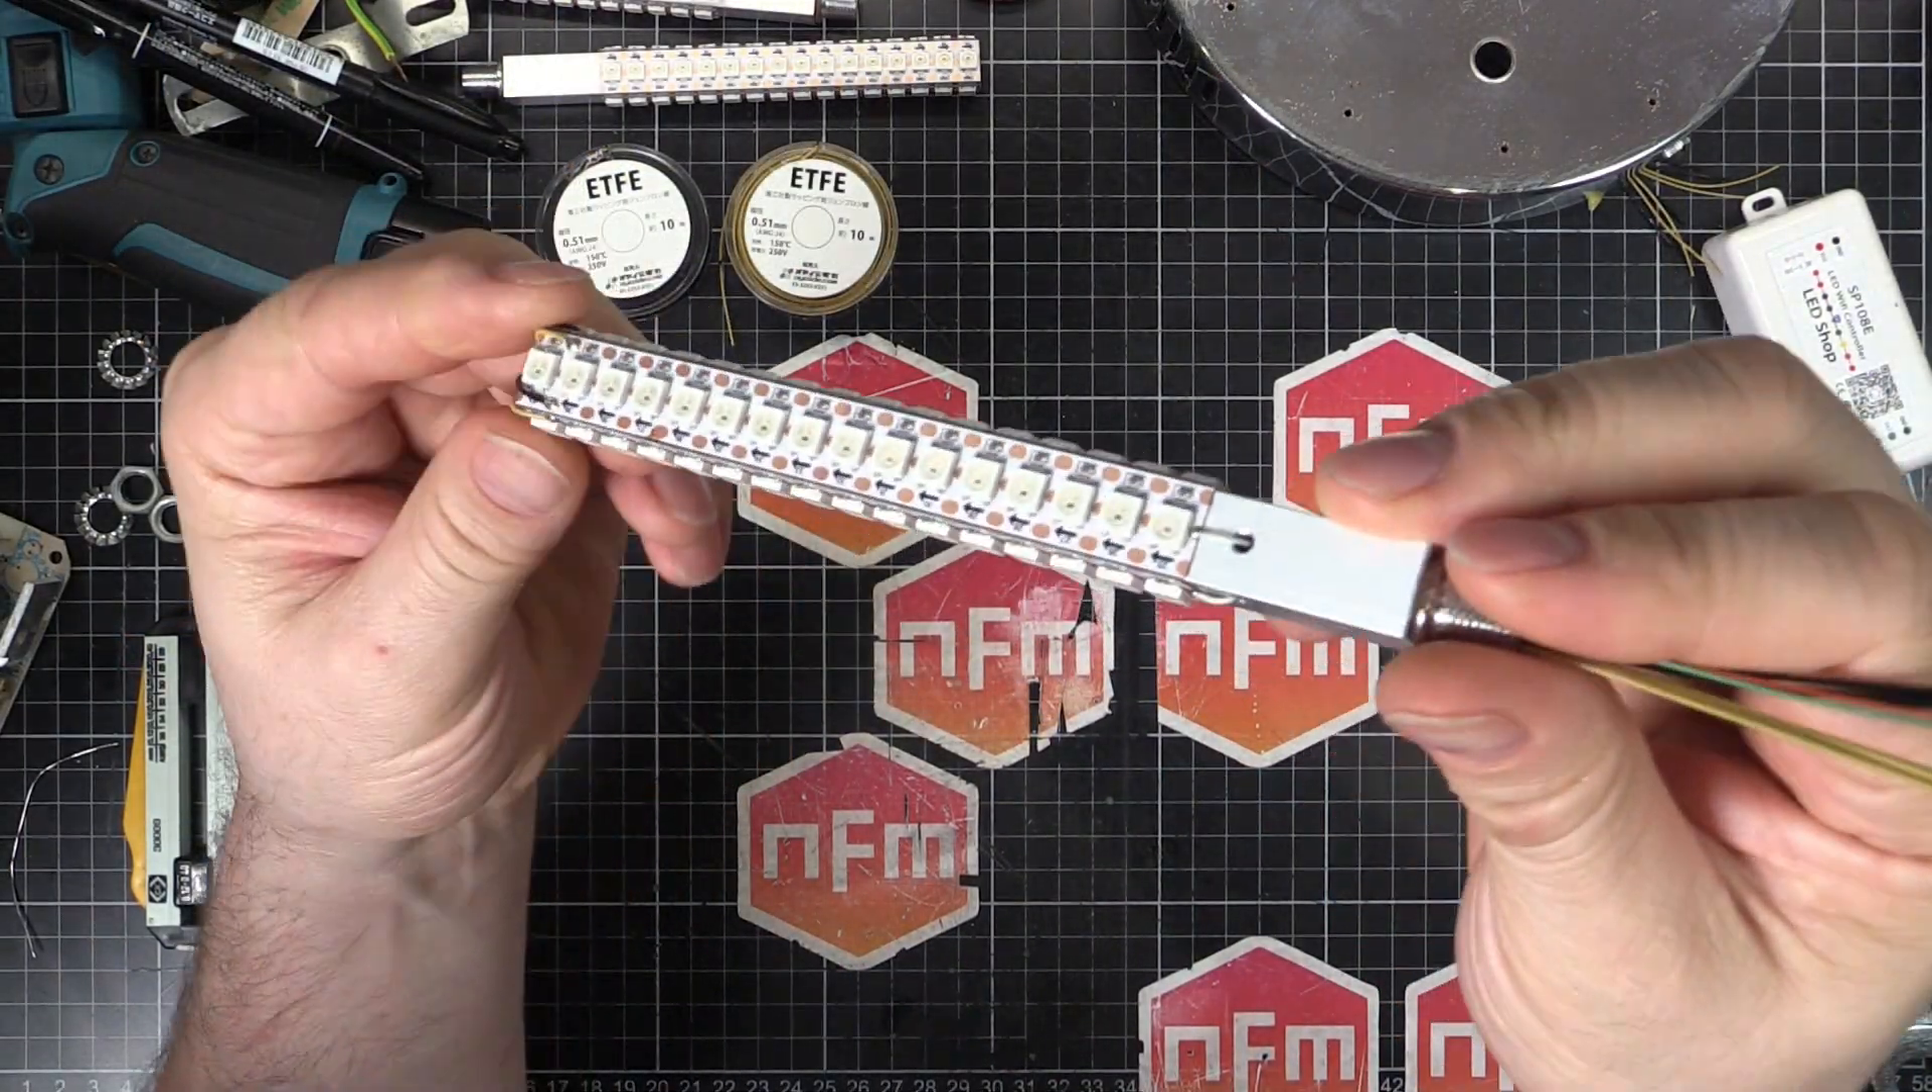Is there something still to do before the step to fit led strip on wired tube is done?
No.